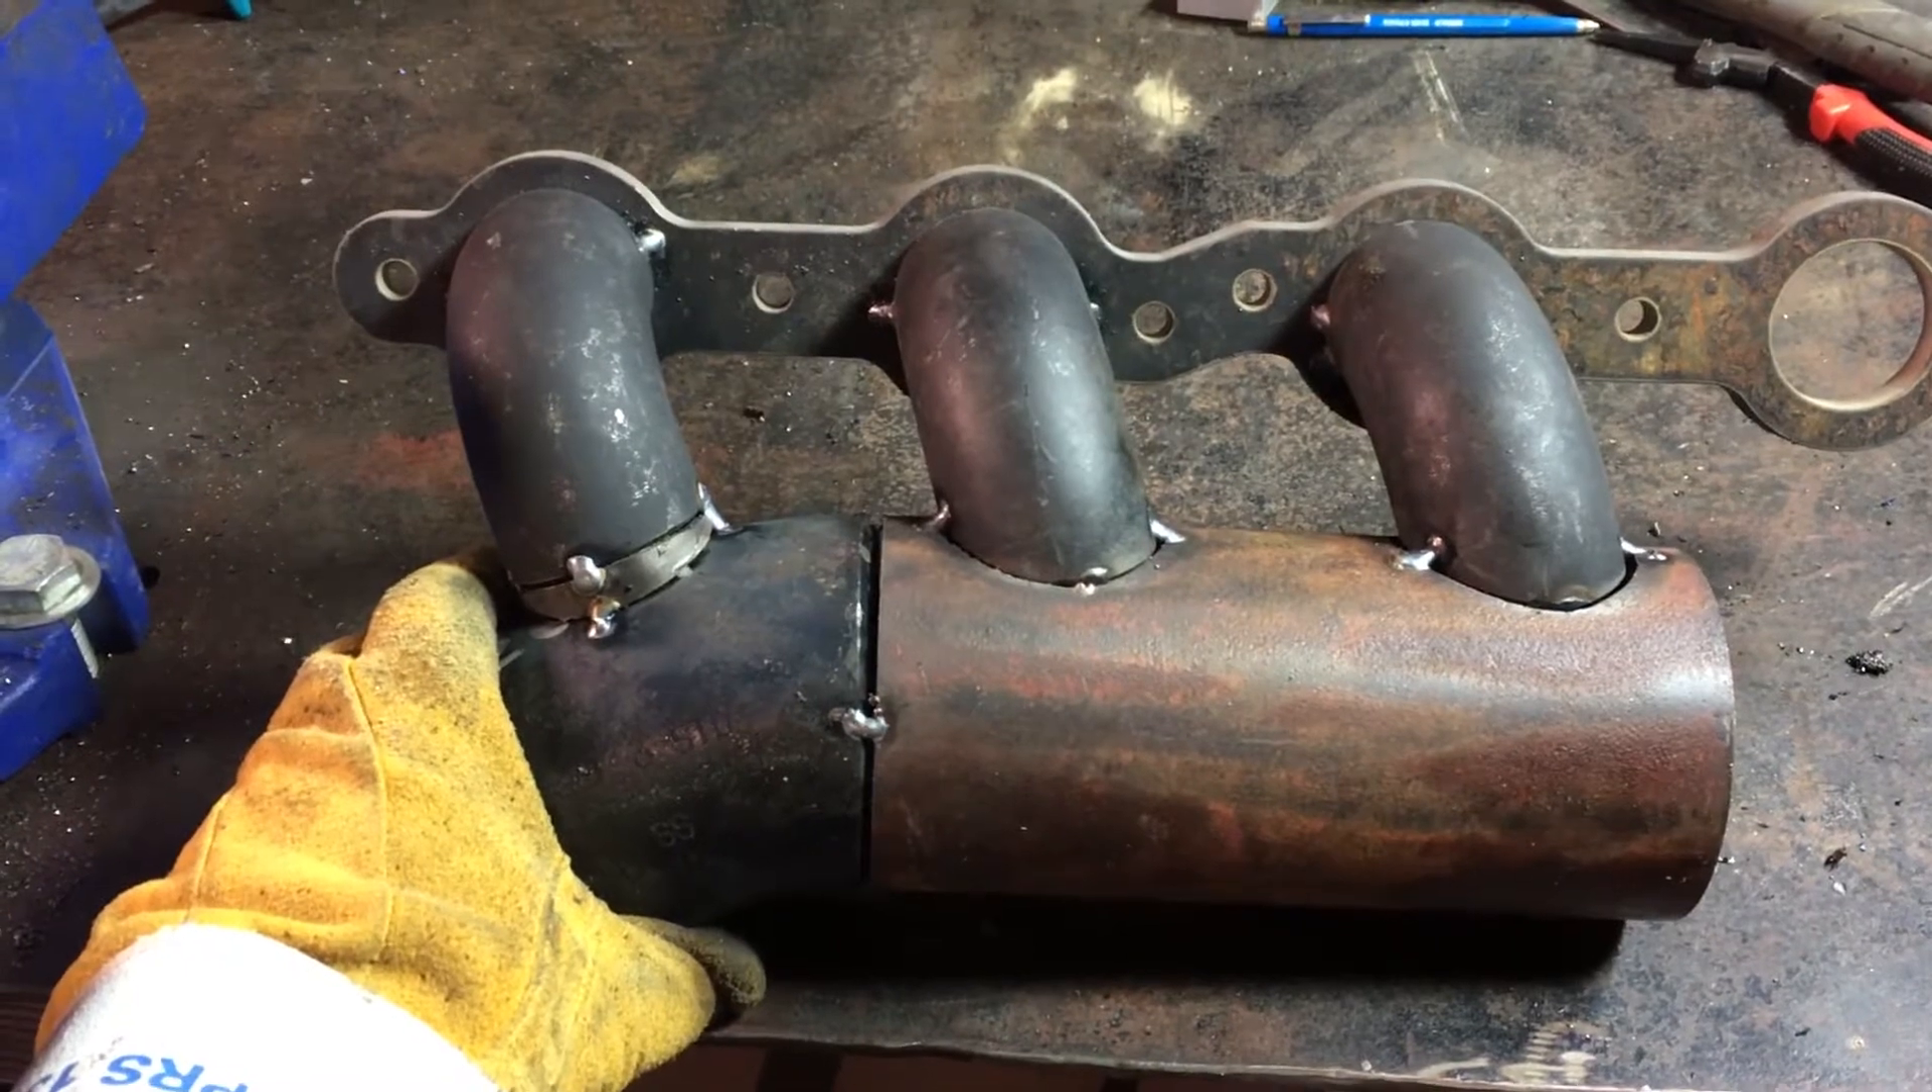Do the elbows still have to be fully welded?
Yes.